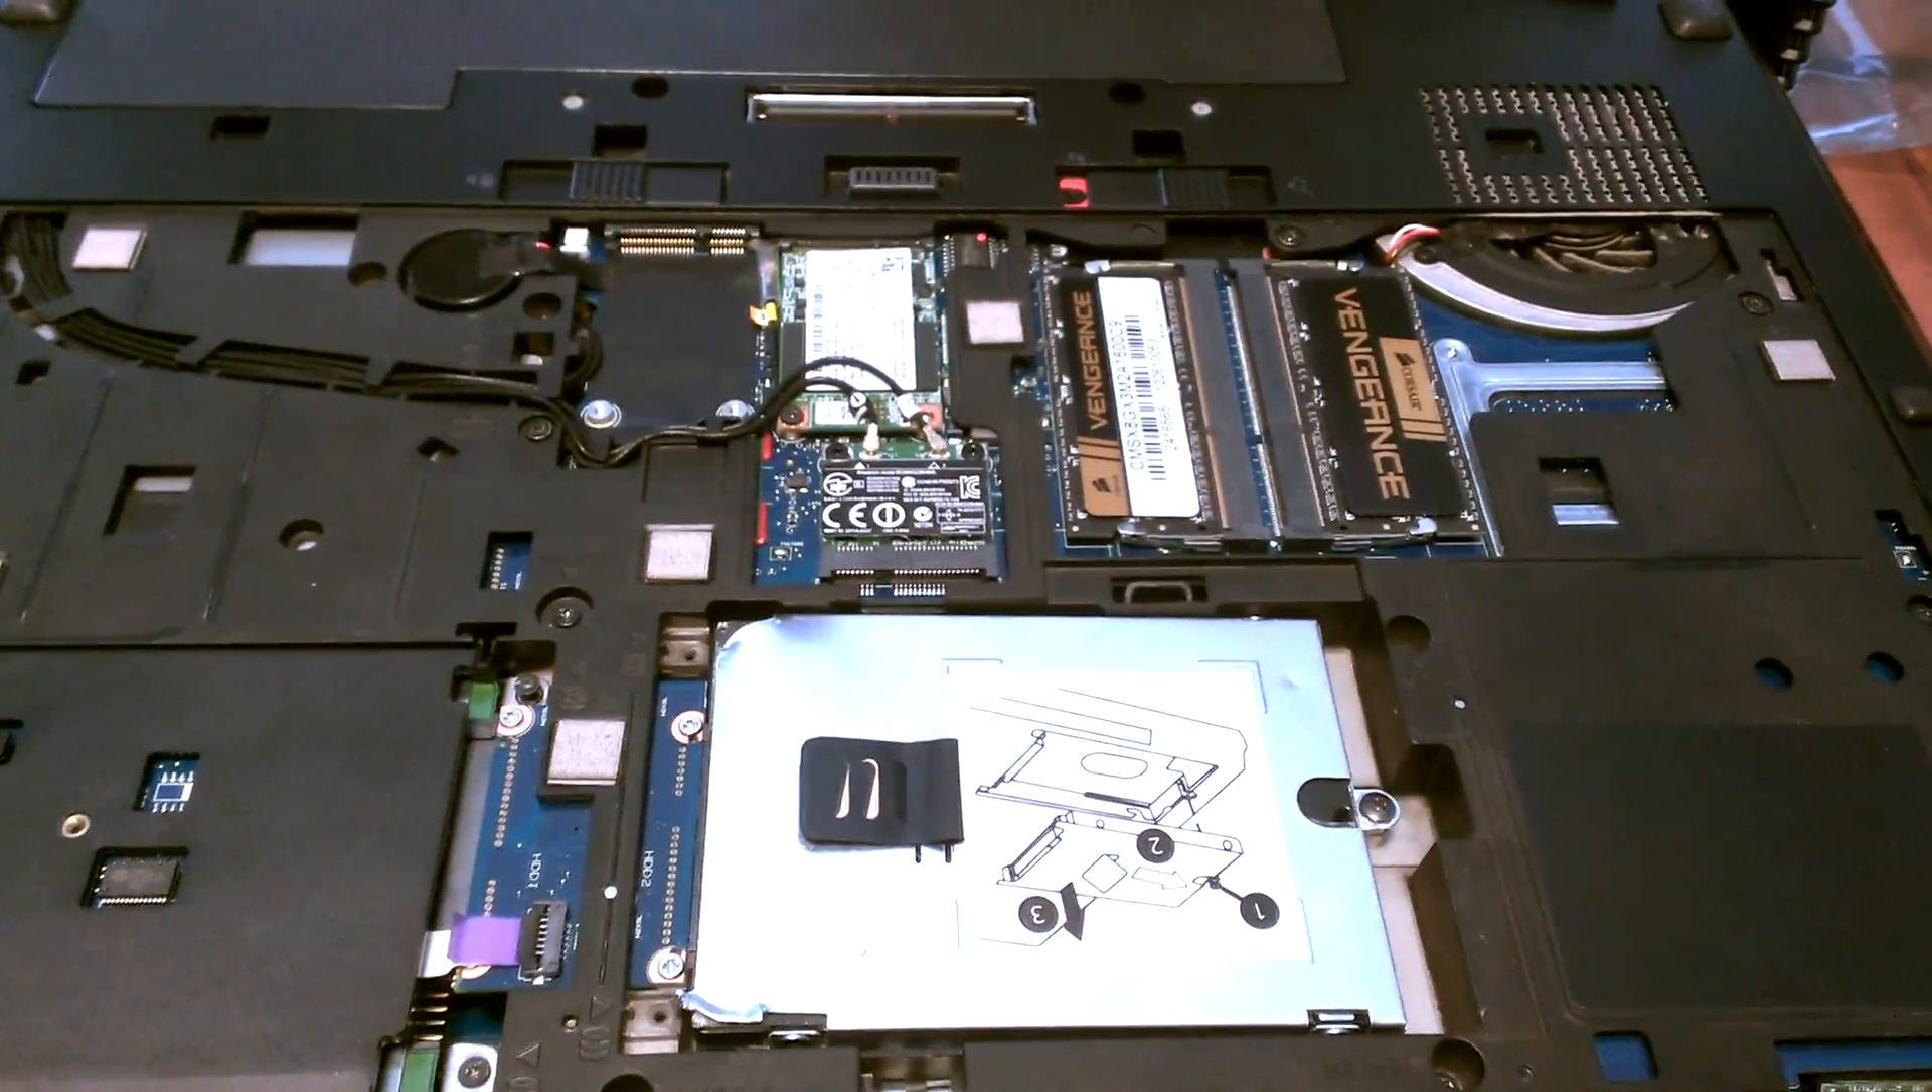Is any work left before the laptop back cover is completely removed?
No.